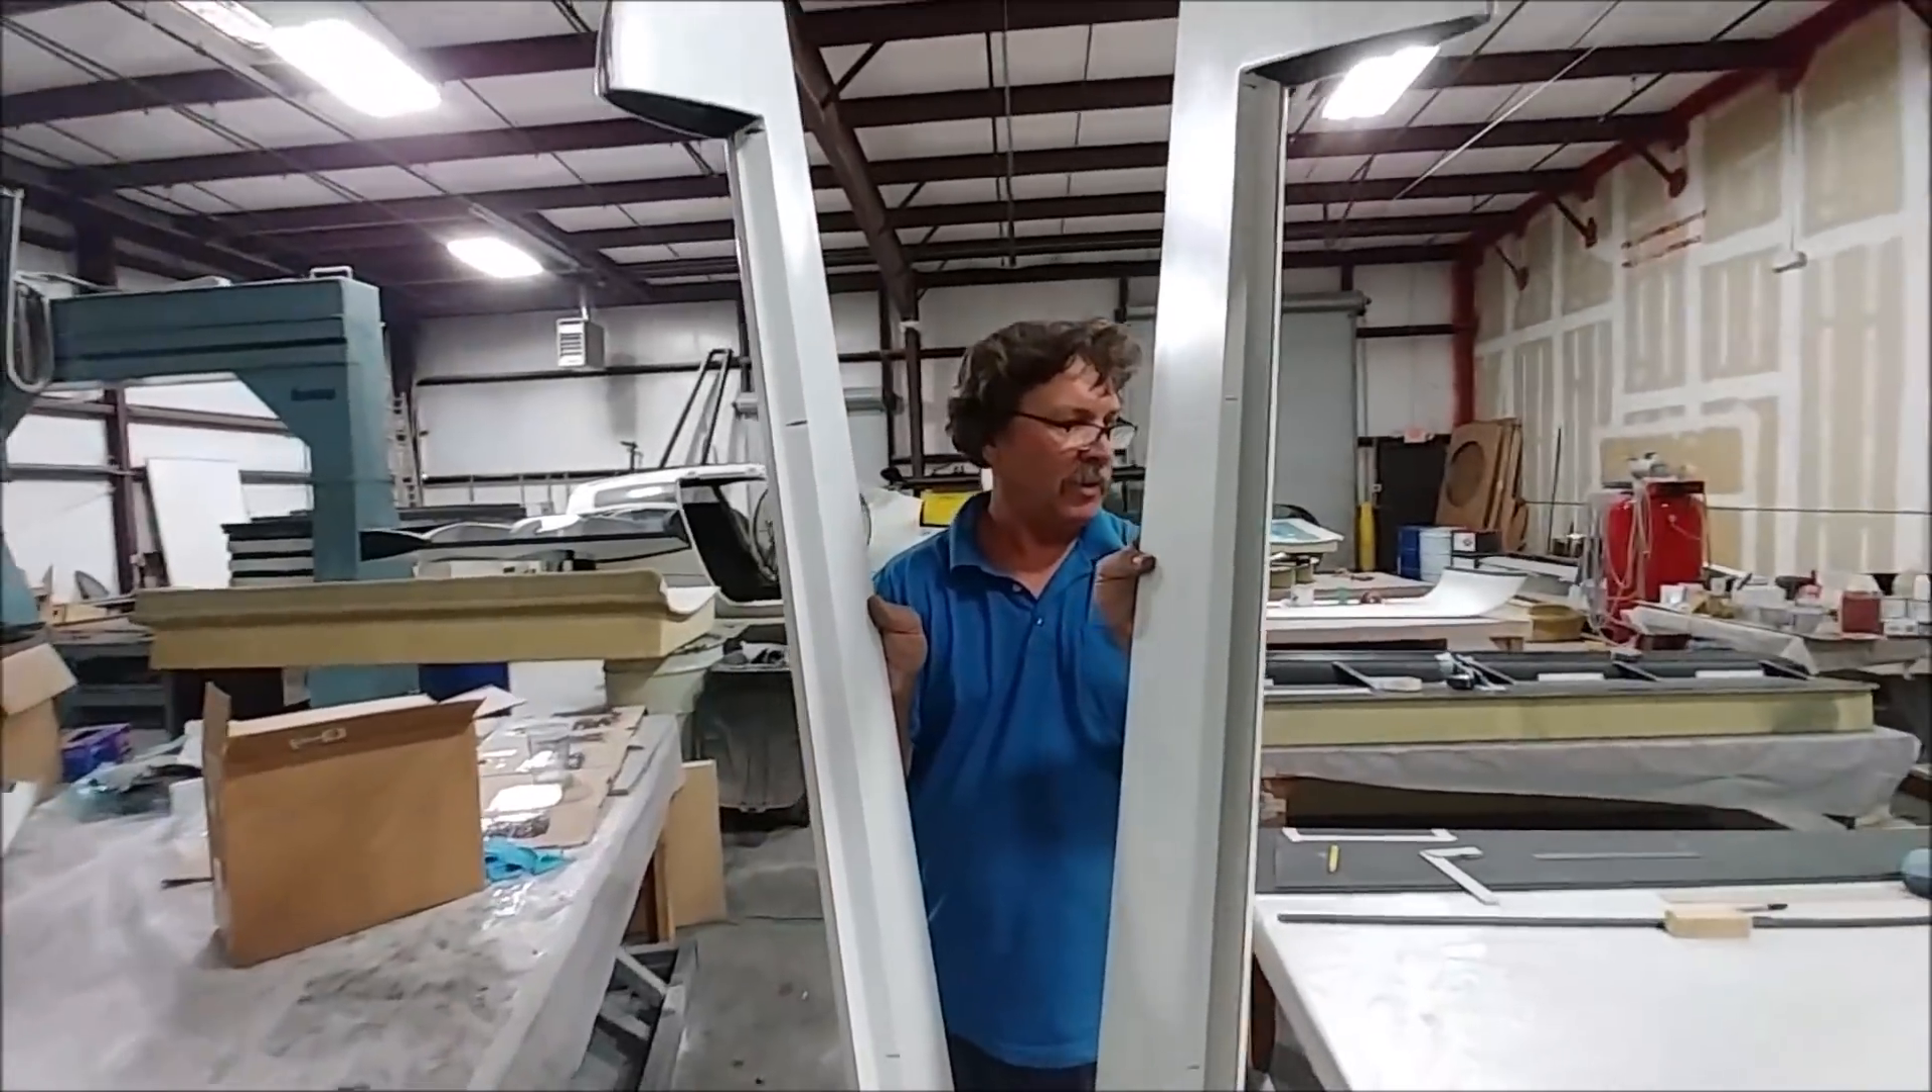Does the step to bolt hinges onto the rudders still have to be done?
Yes.